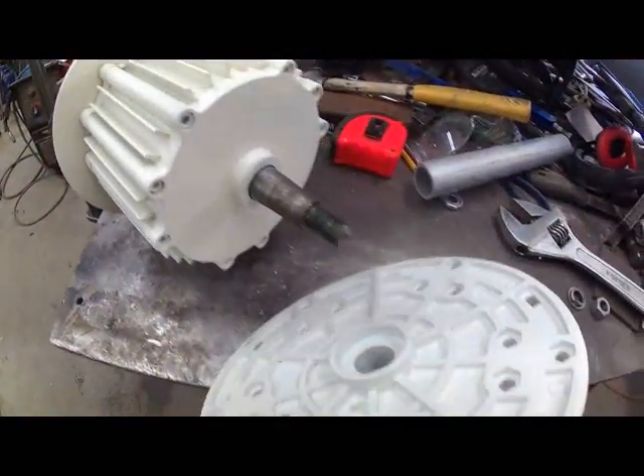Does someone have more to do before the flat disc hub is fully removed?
No.